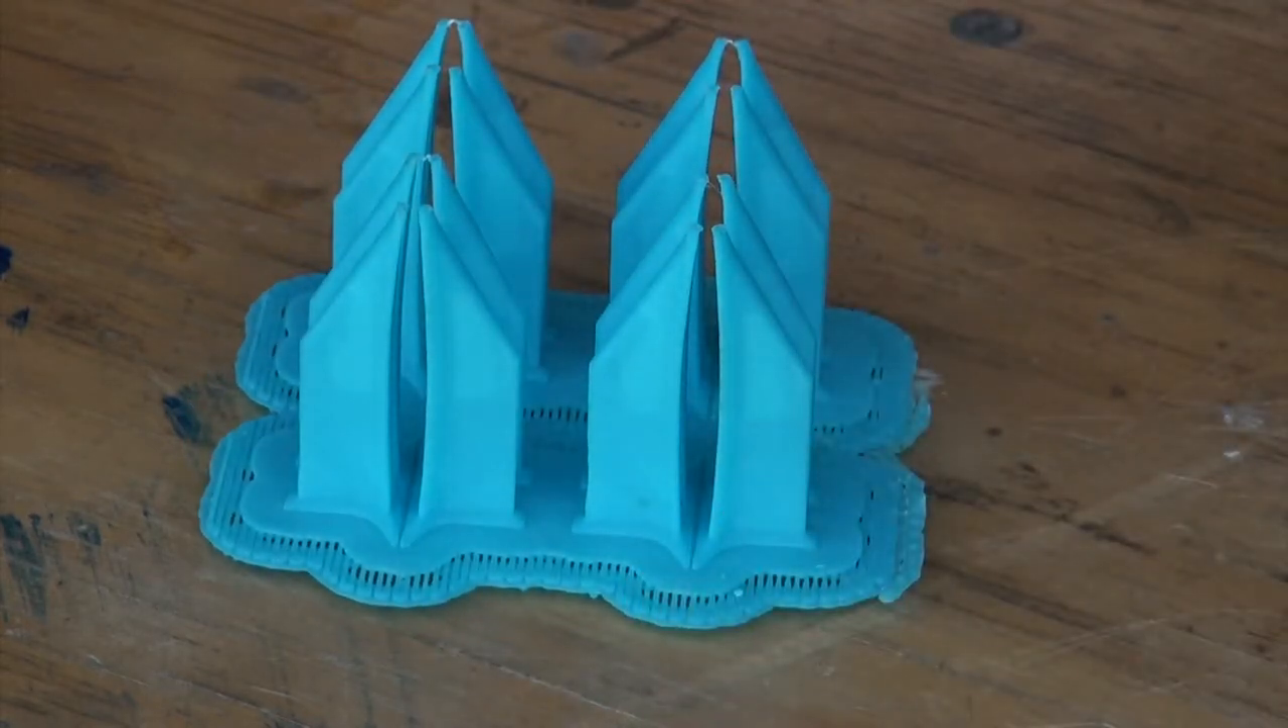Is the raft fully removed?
No.